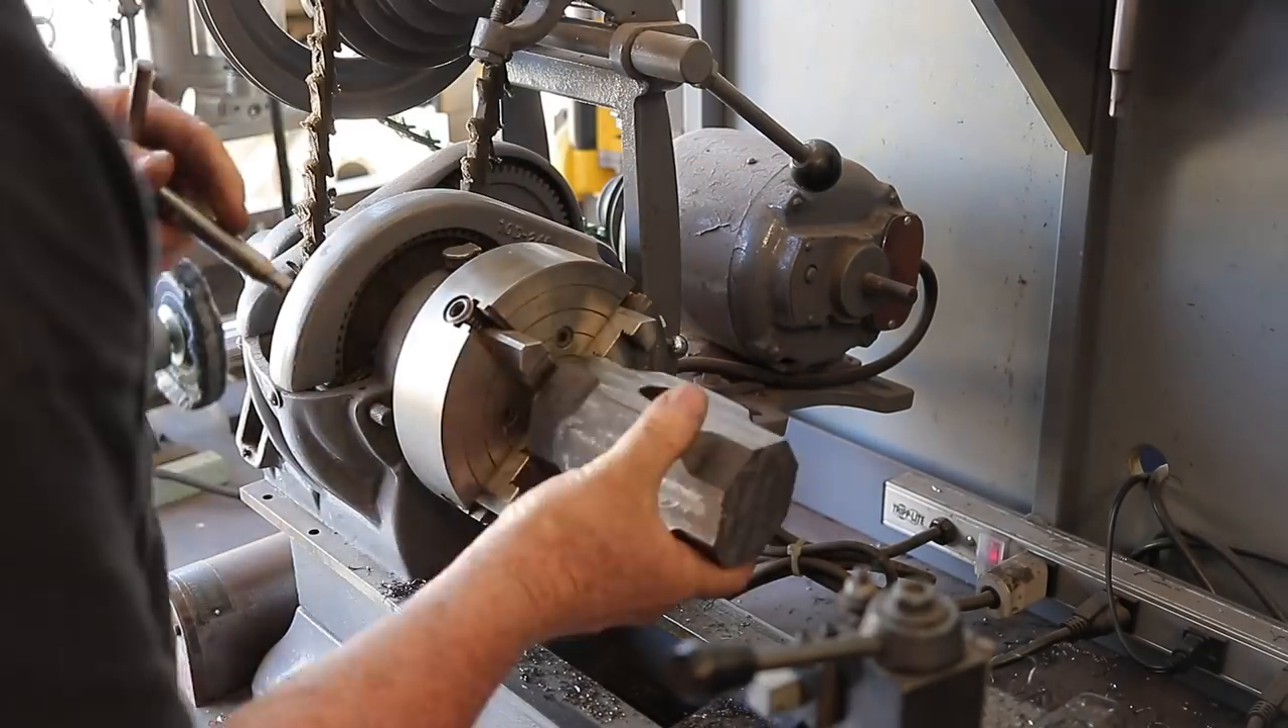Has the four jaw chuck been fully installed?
Yes.